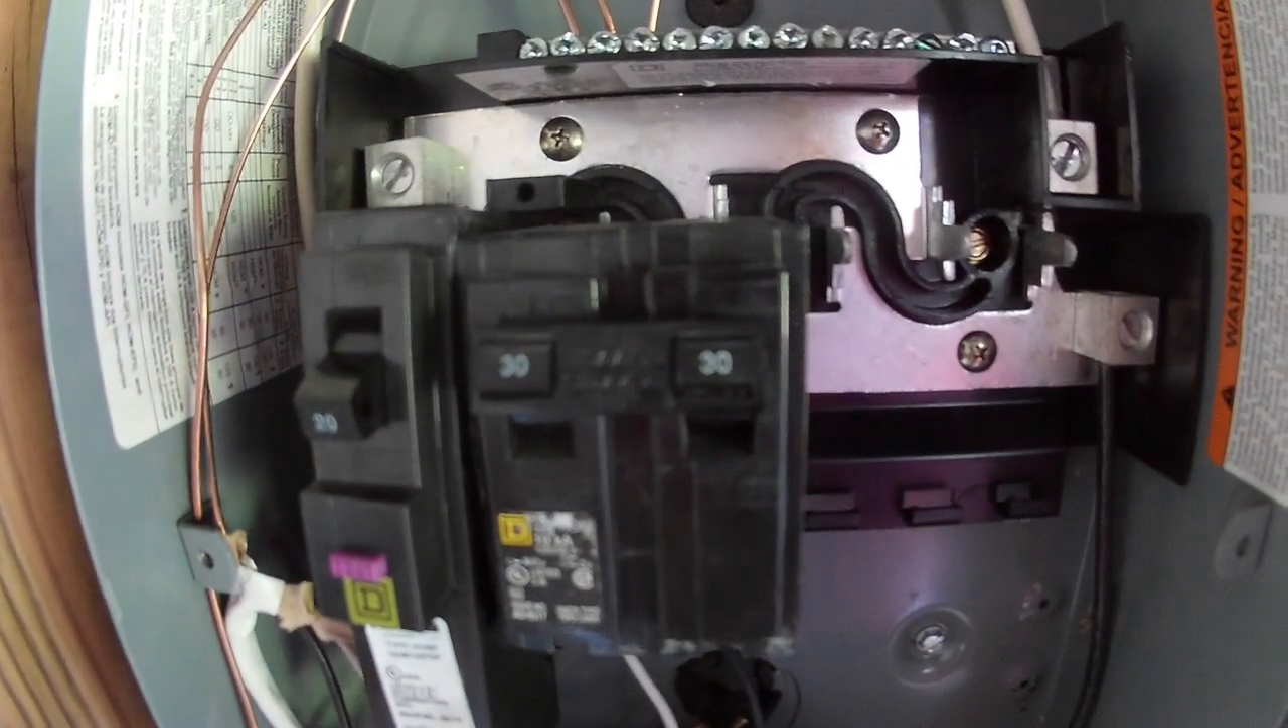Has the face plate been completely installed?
No.